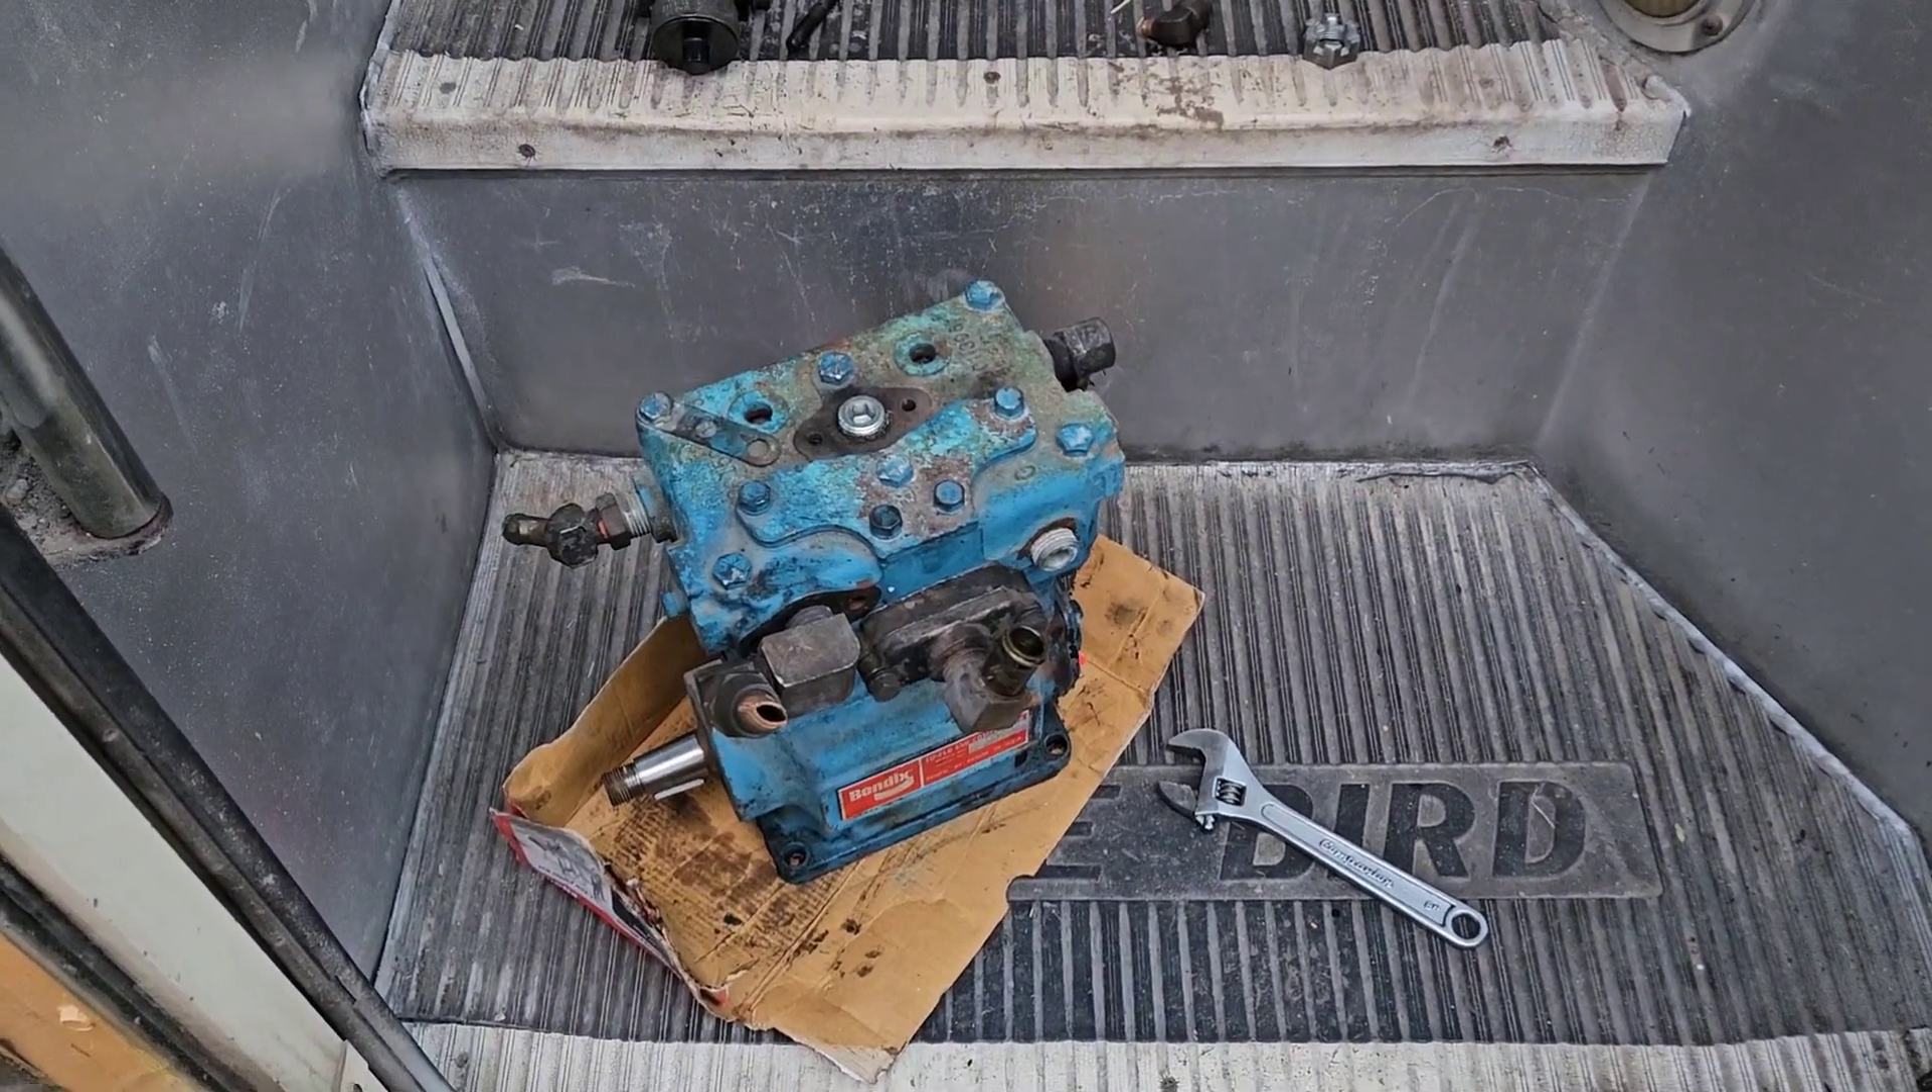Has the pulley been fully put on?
No.